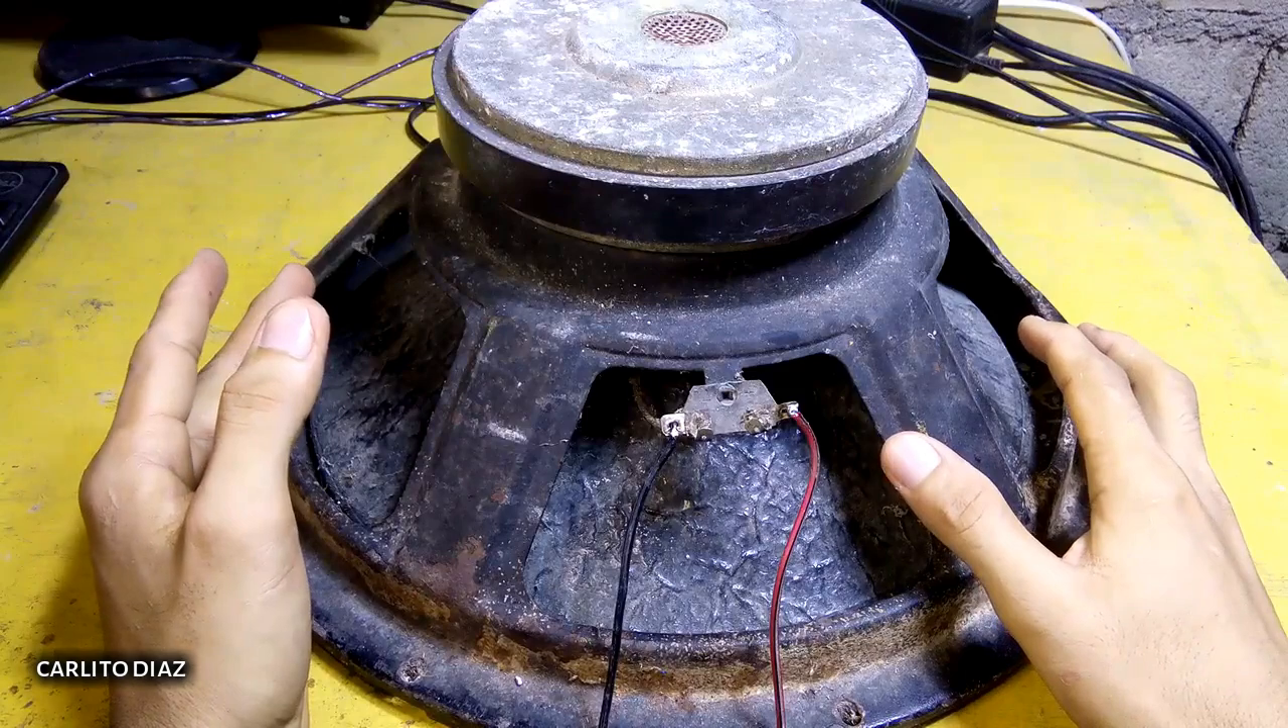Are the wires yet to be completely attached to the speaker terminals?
No.